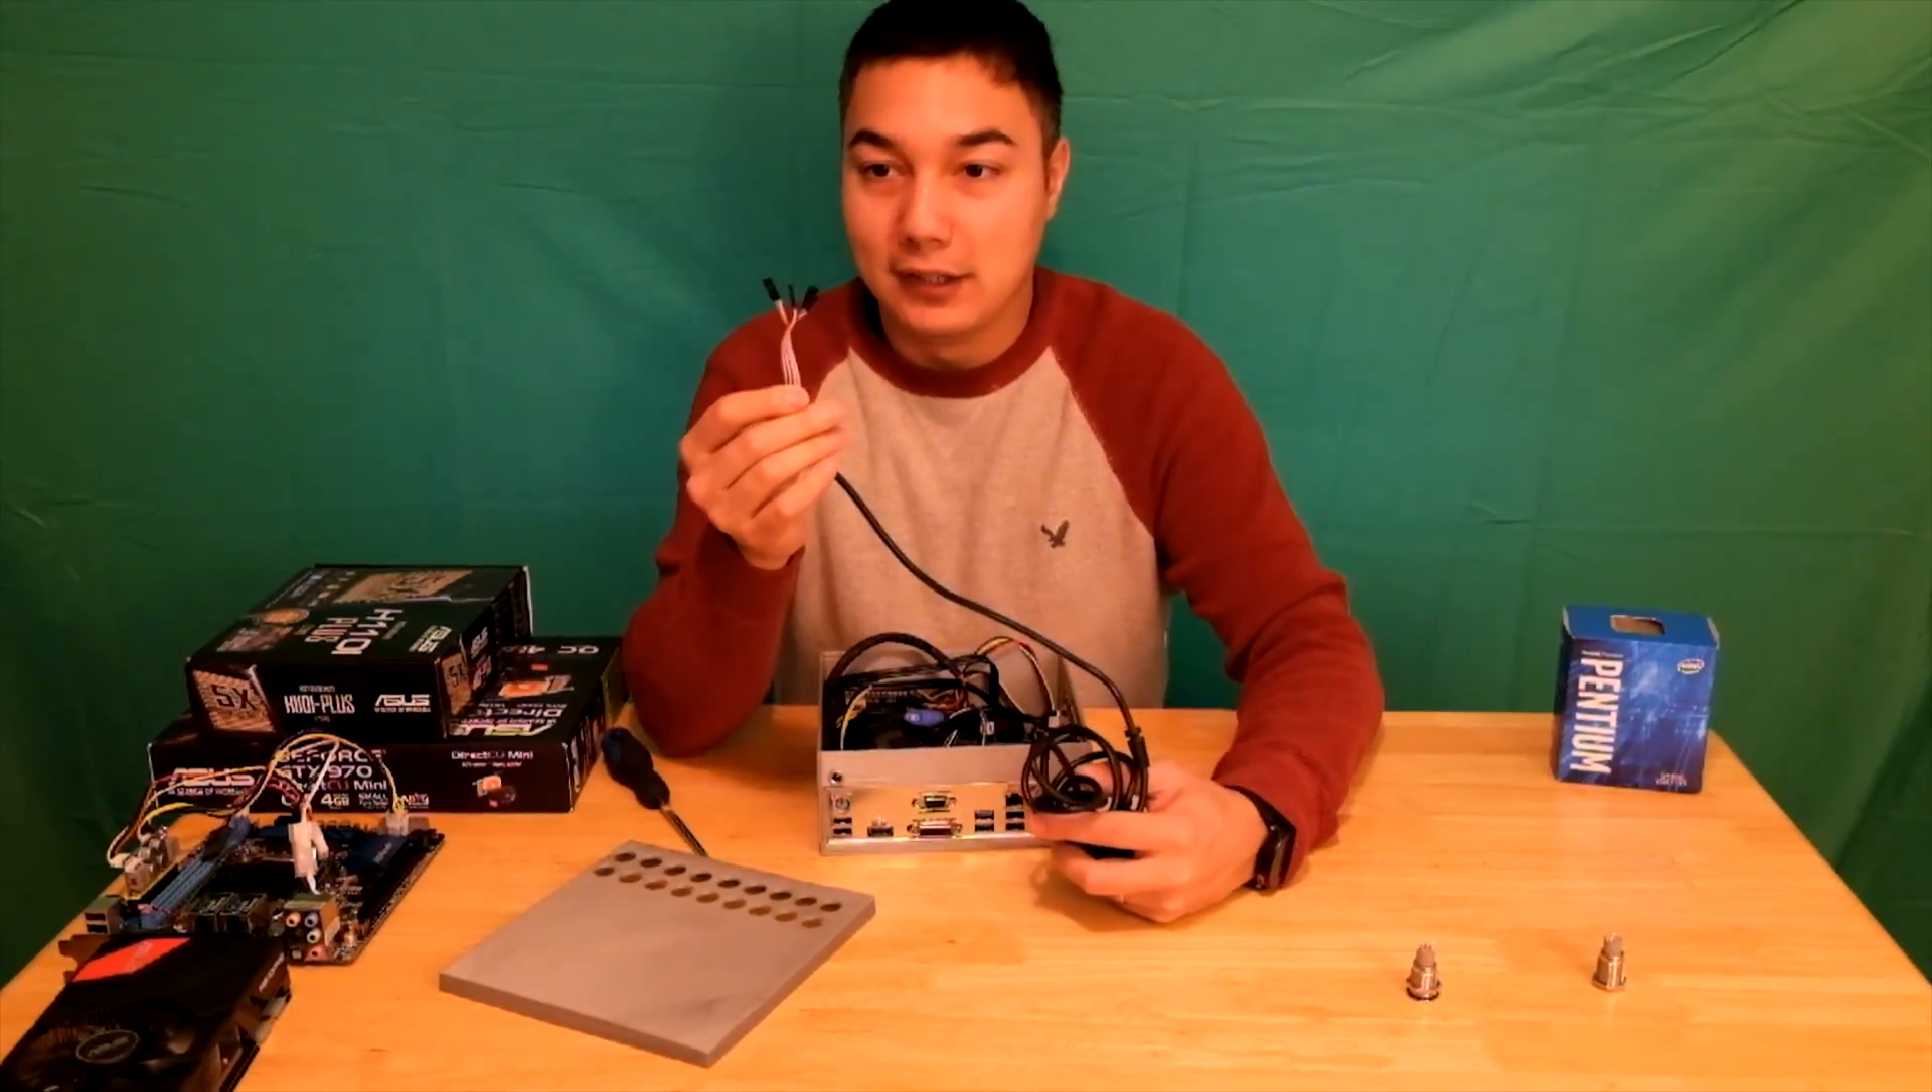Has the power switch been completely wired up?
No.